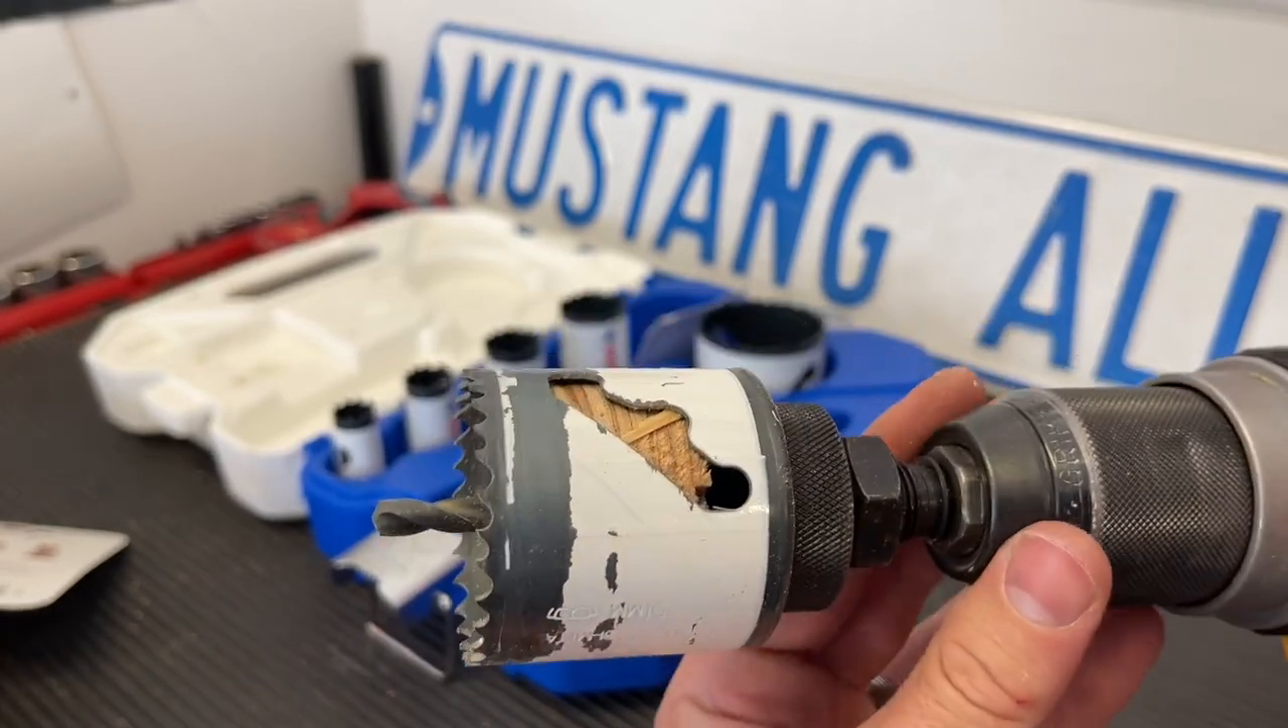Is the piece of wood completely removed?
No.